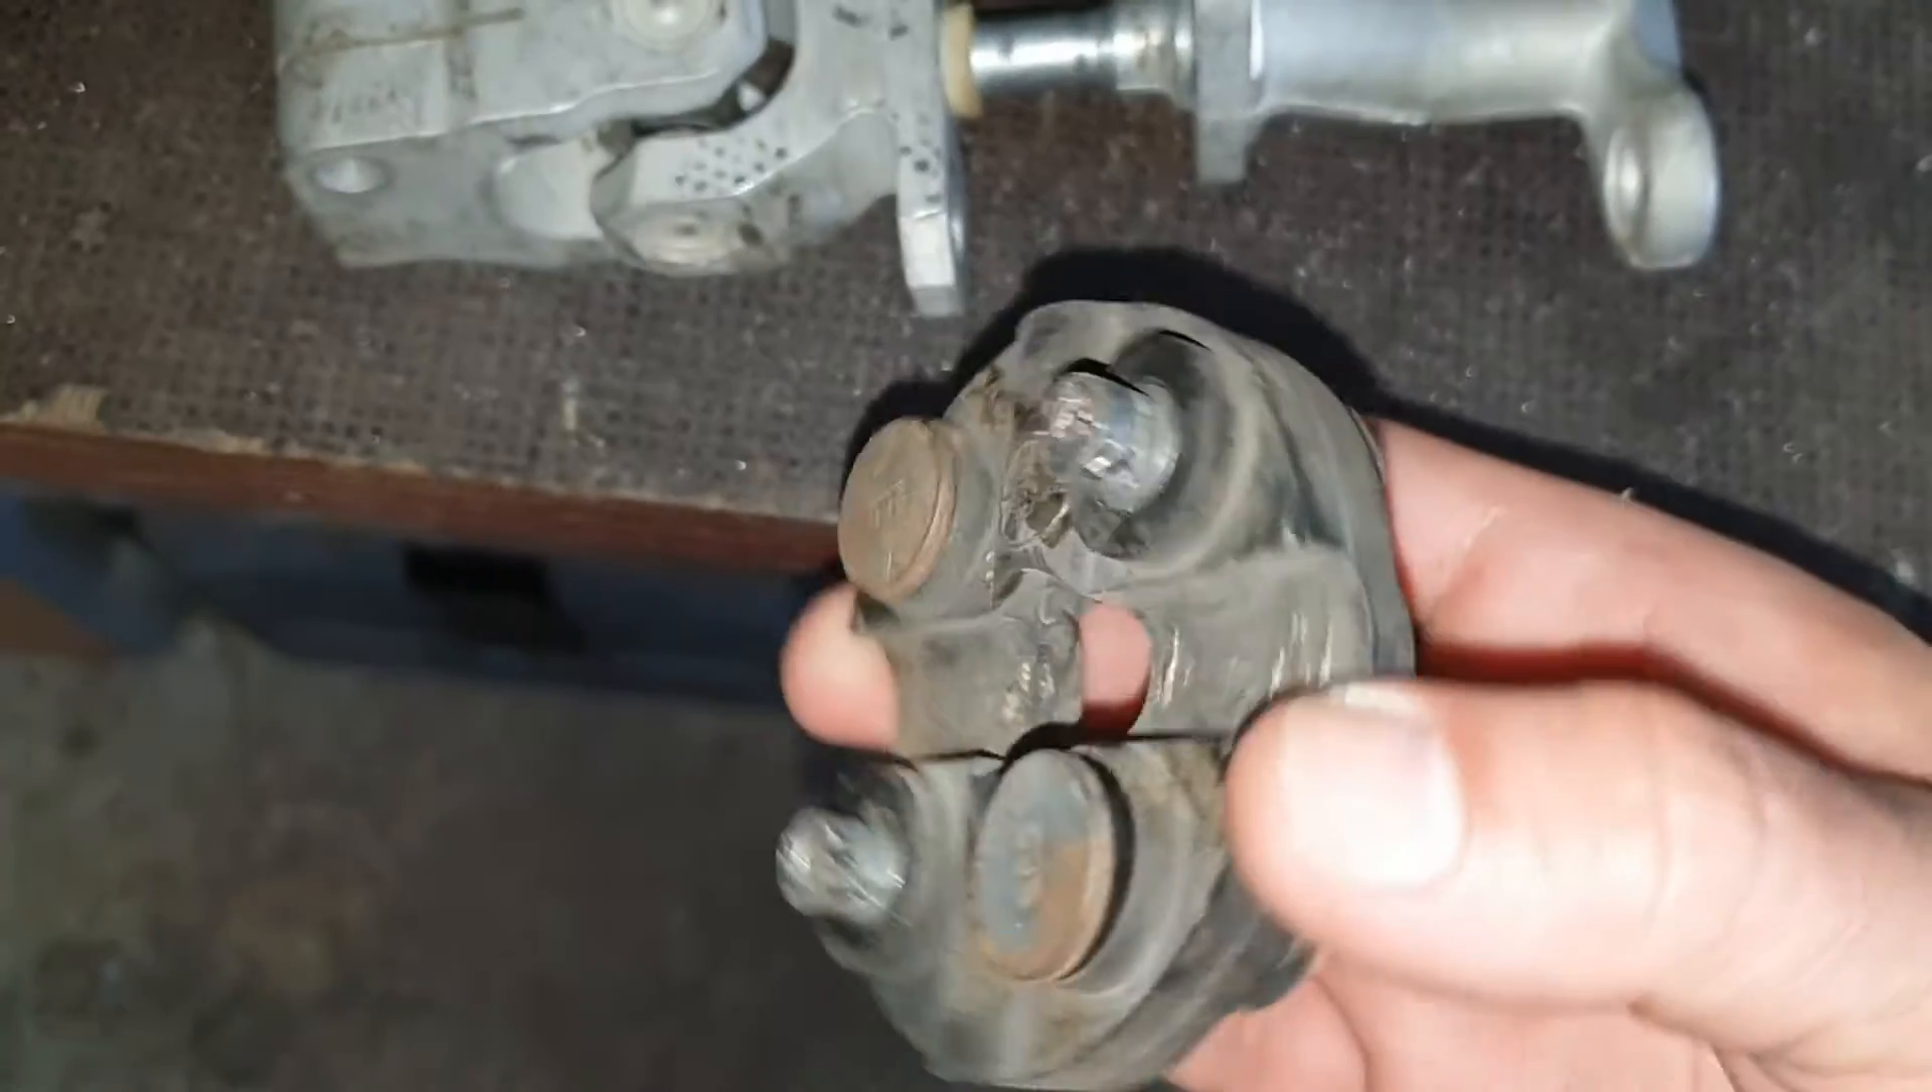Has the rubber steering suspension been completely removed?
Yes.